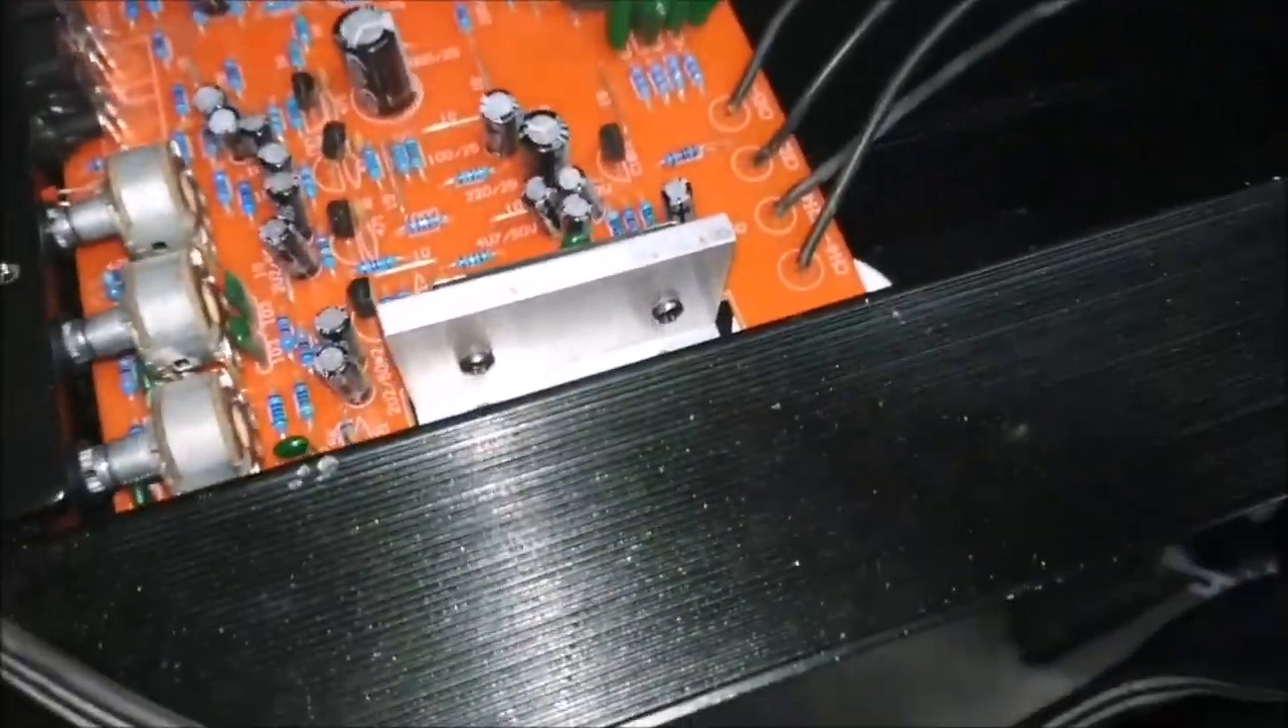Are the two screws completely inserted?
Yes.